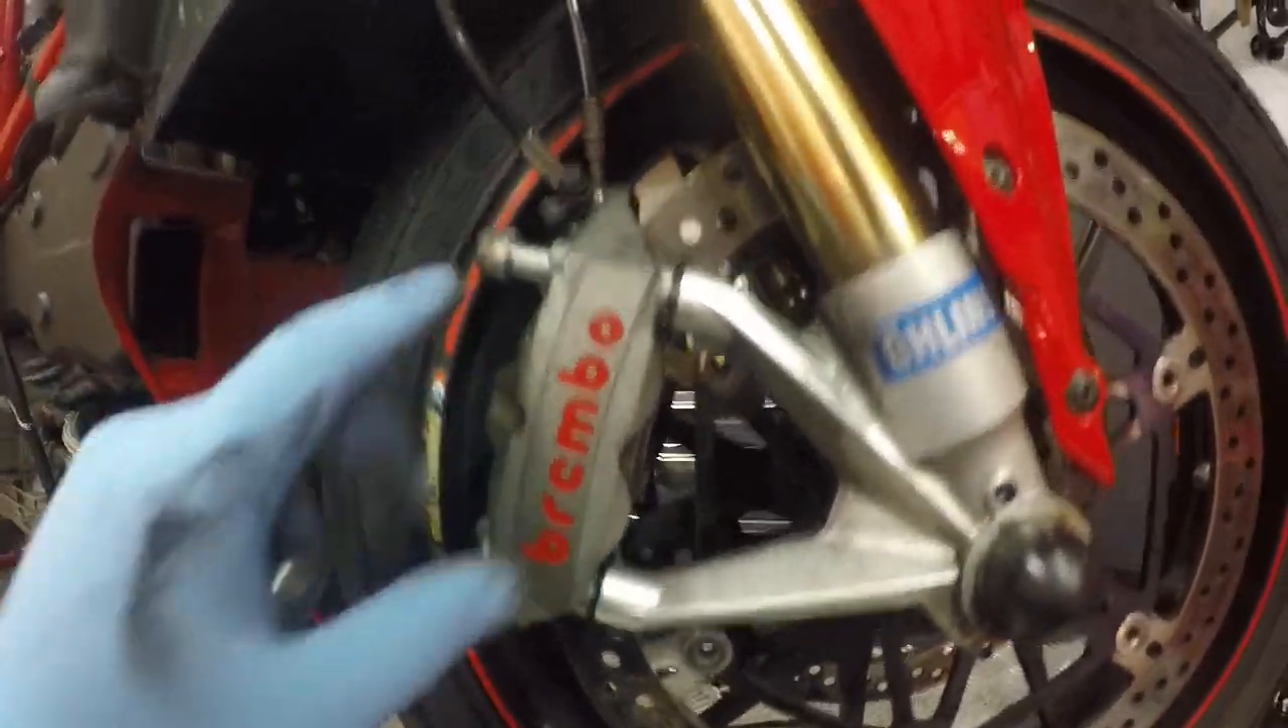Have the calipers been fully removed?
No.